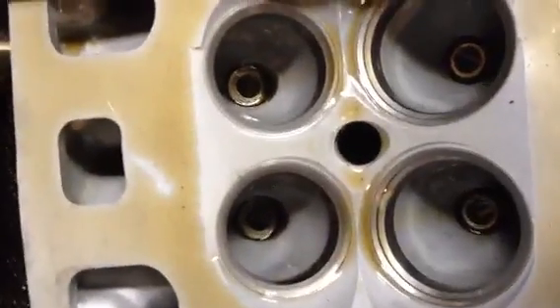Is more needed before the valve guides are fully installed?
No.